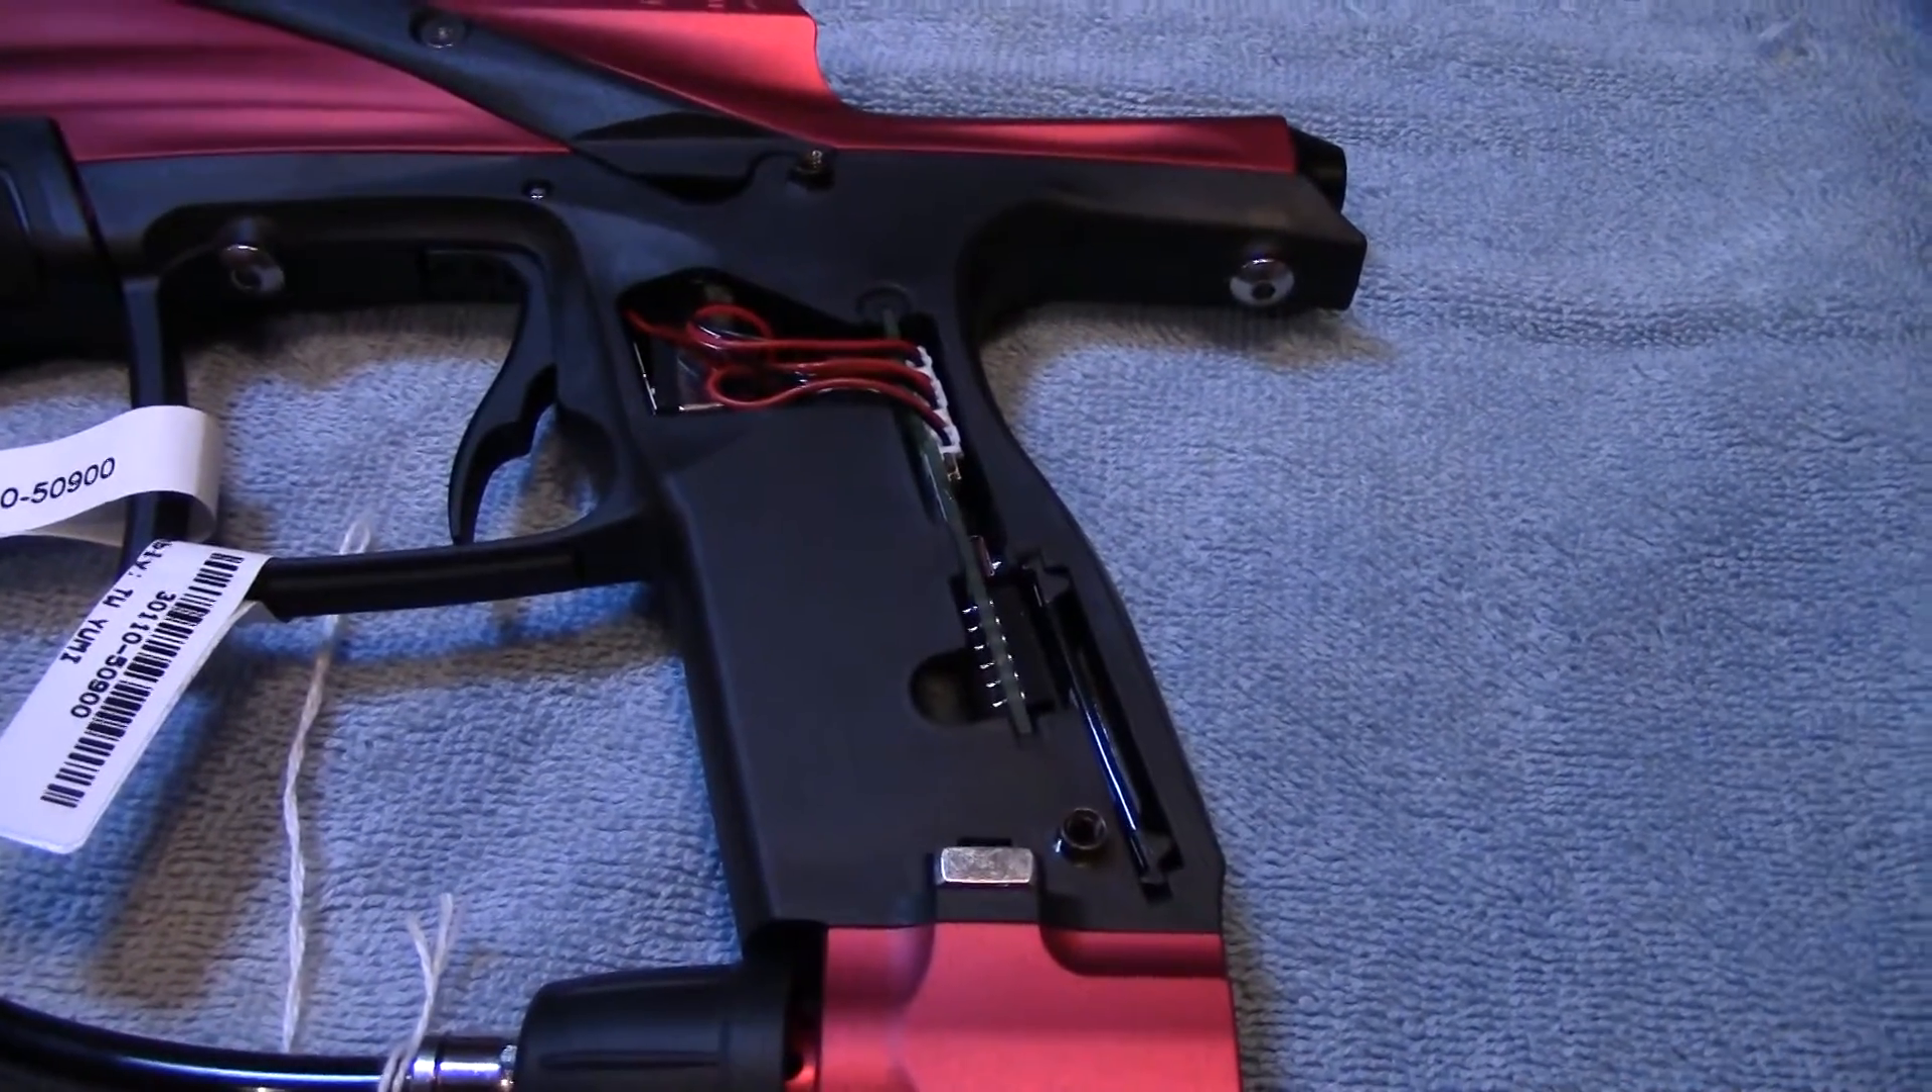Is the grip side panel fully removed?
Yes.